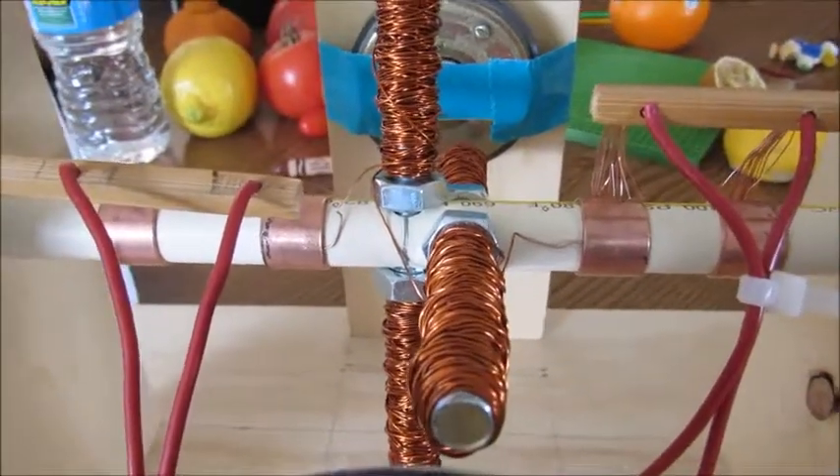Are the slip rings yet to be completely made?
No.